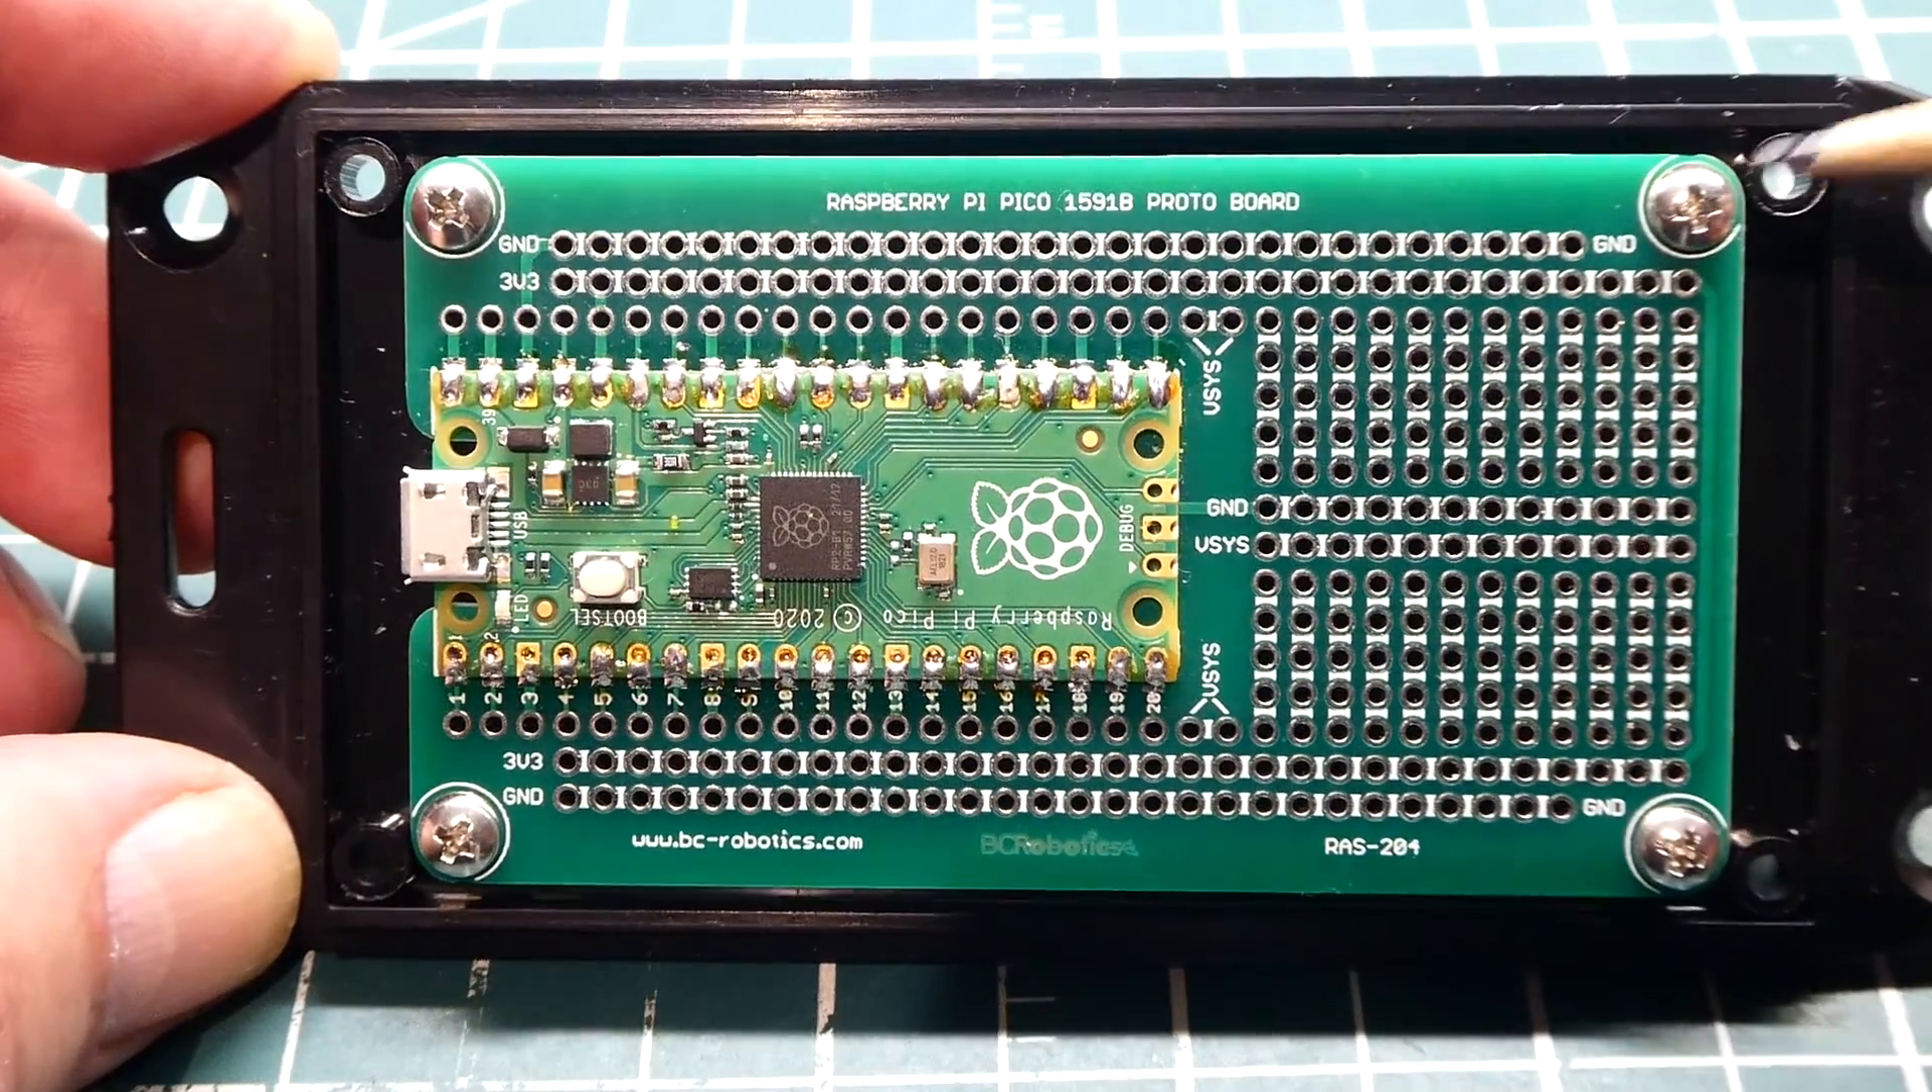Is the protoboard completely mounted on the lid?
Yes.